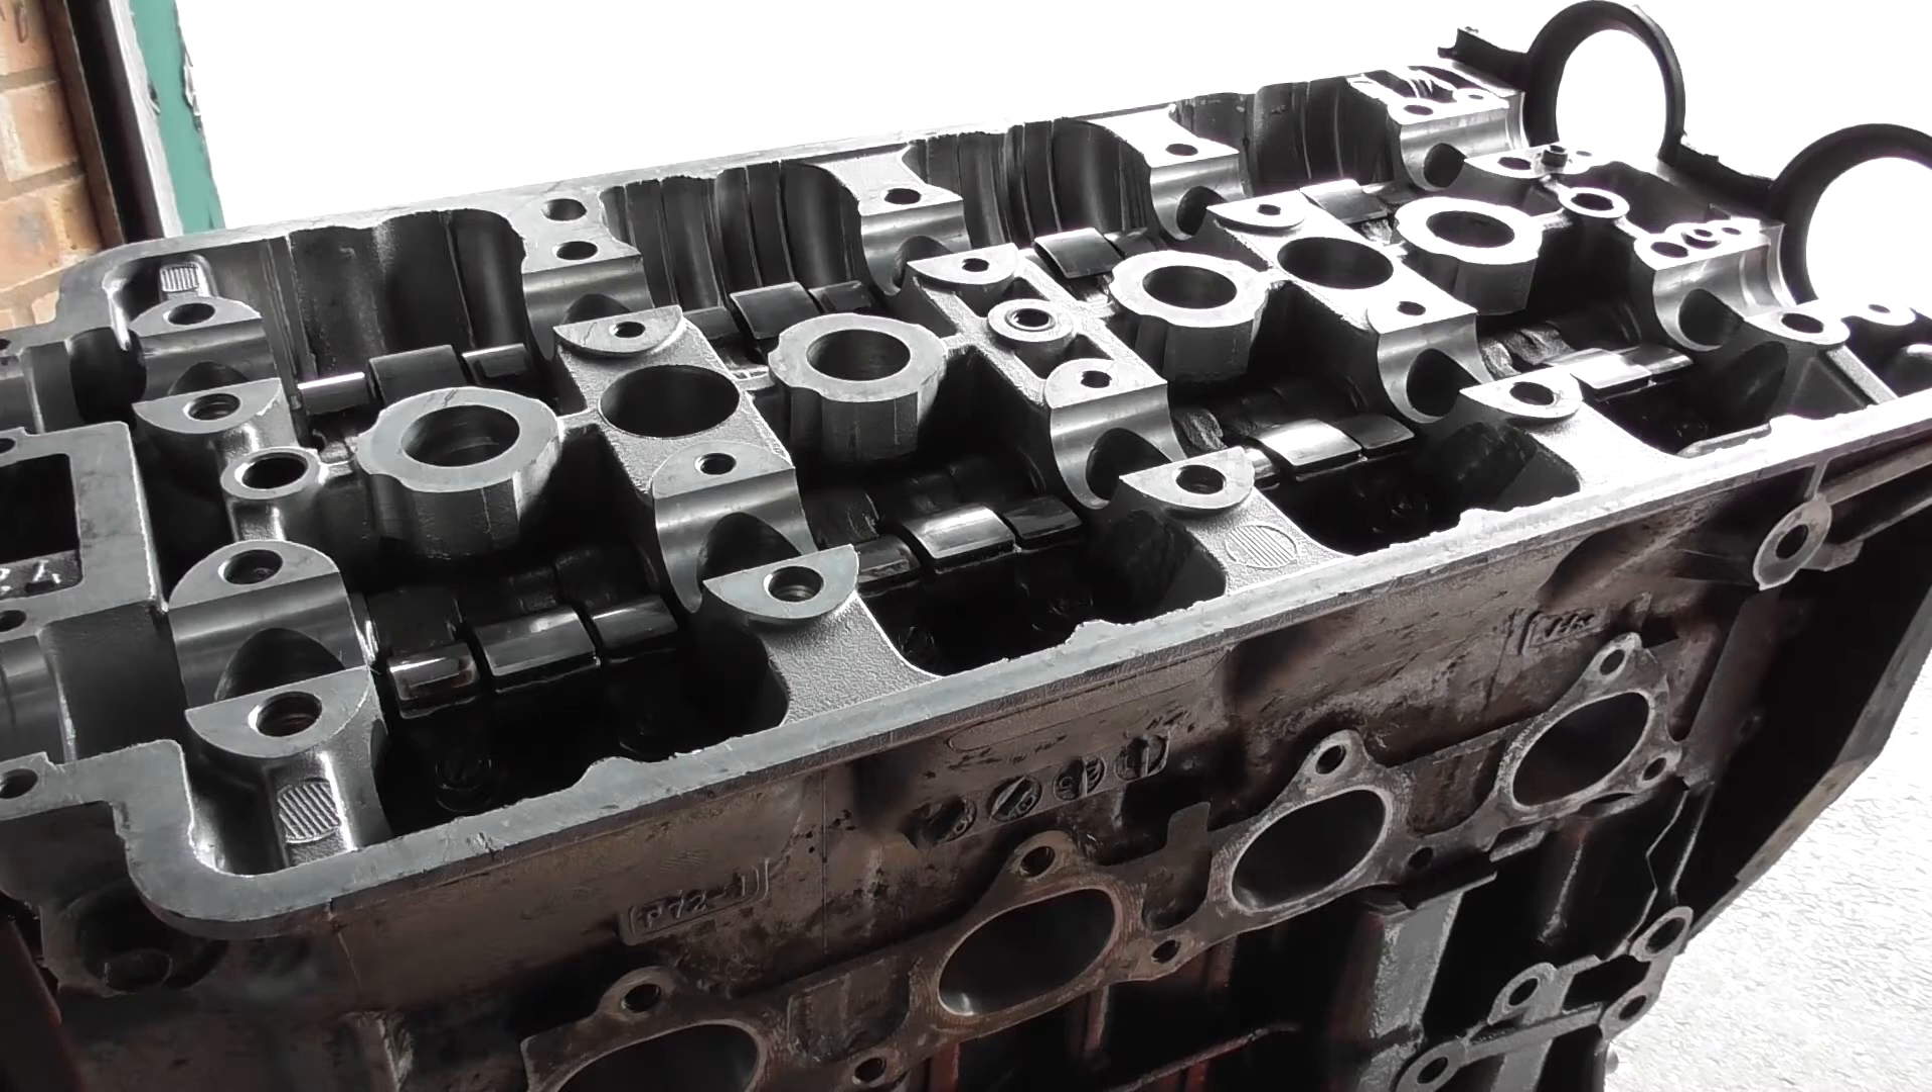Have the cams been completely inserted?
No.